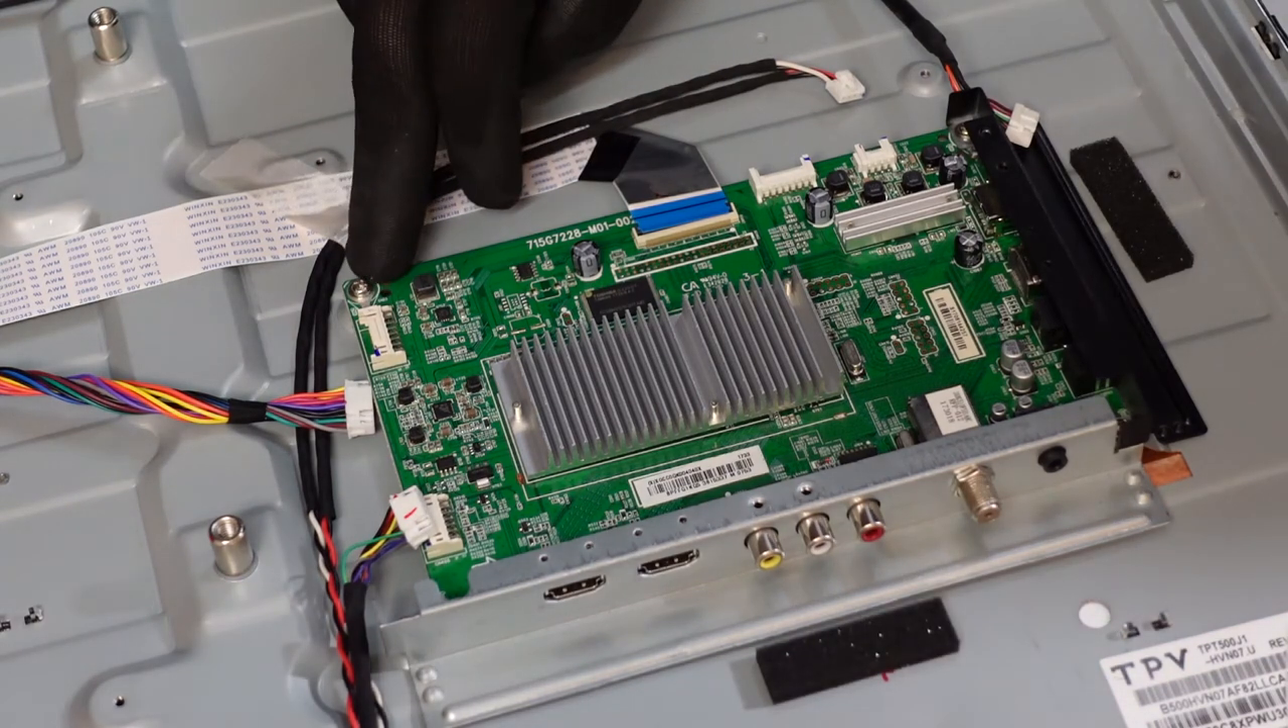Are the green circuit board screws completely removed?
No.